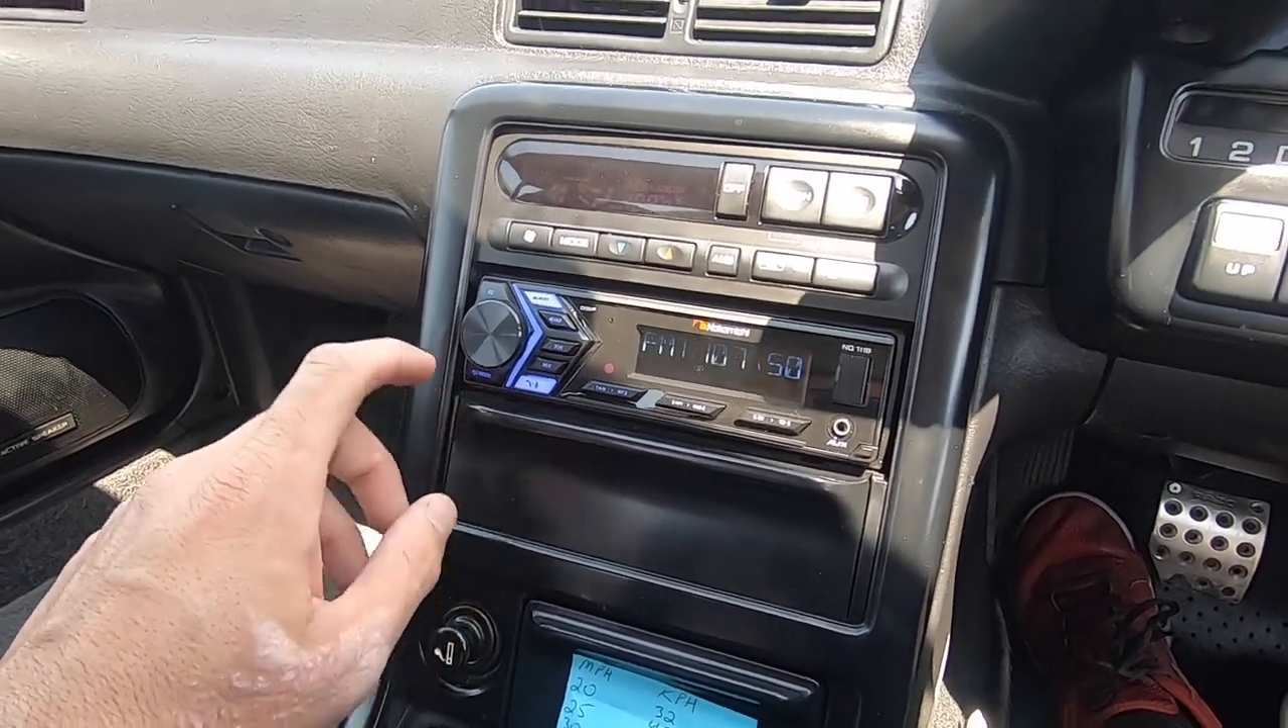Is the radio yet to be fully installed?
No.